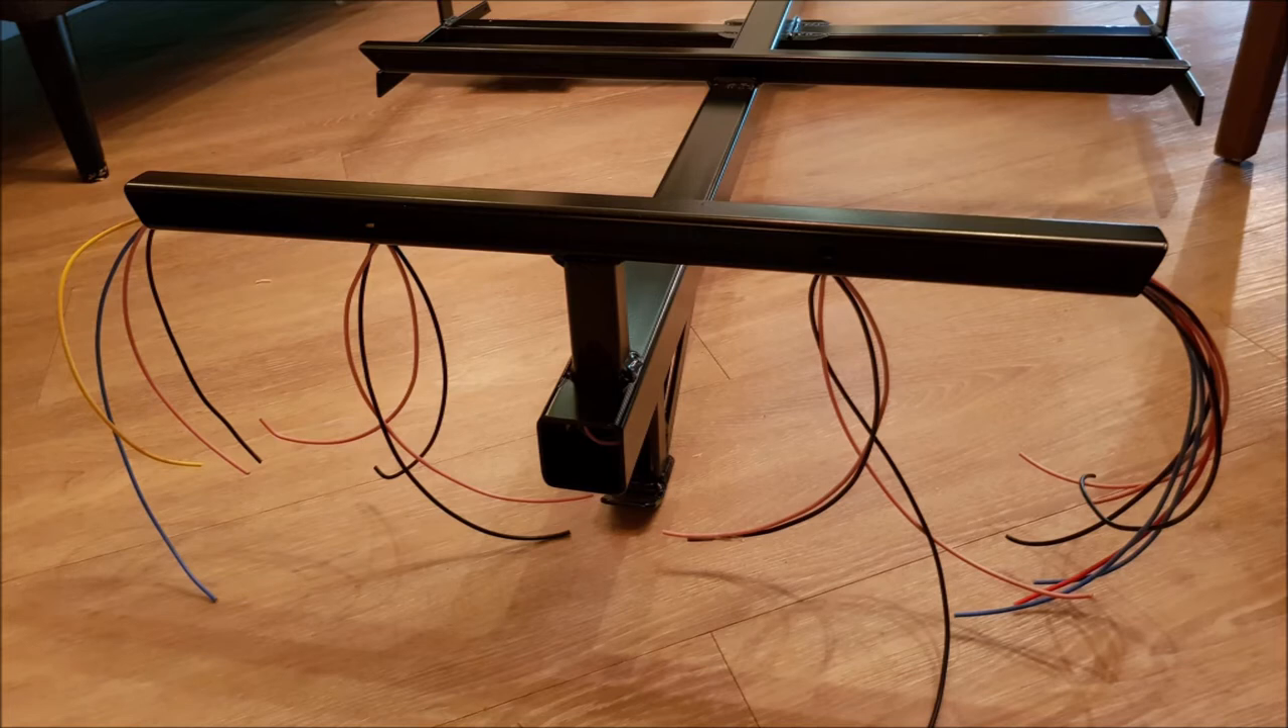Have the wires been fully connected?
No.